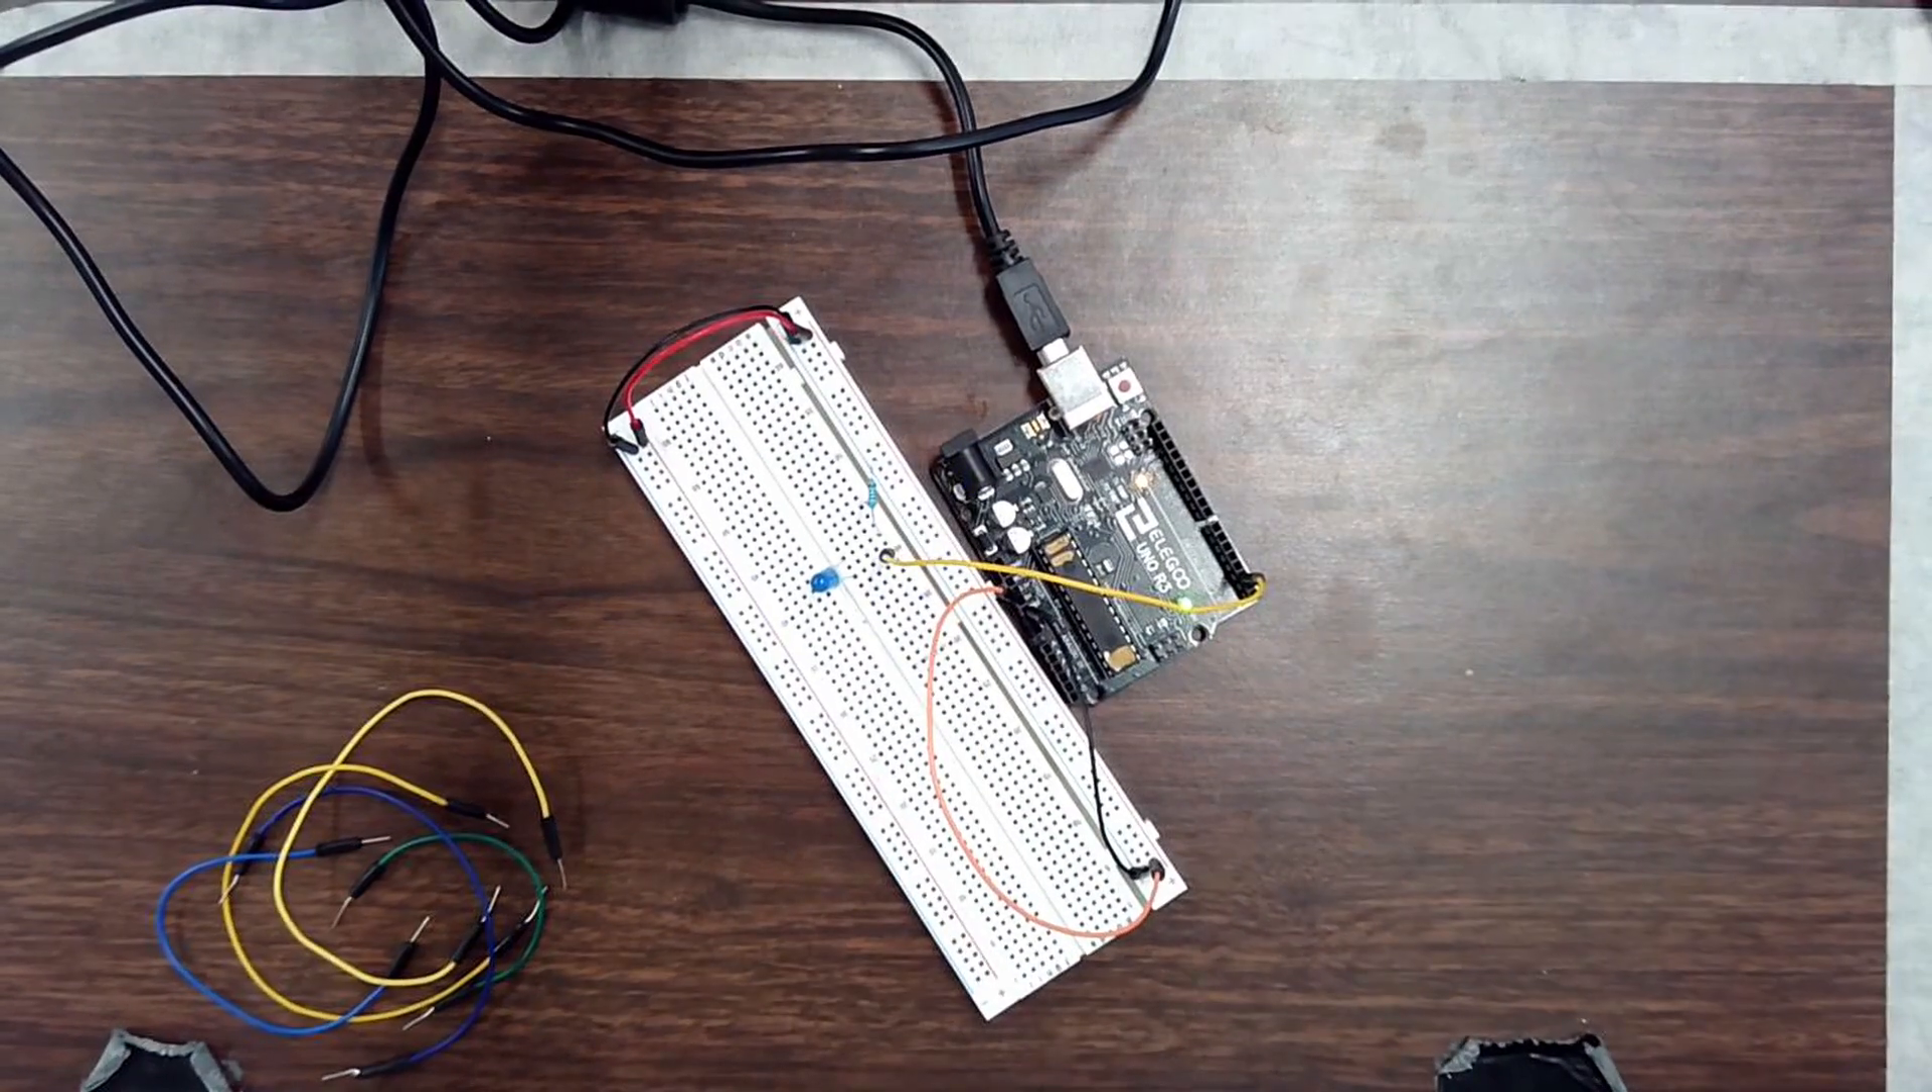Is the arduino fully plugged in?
Yes.